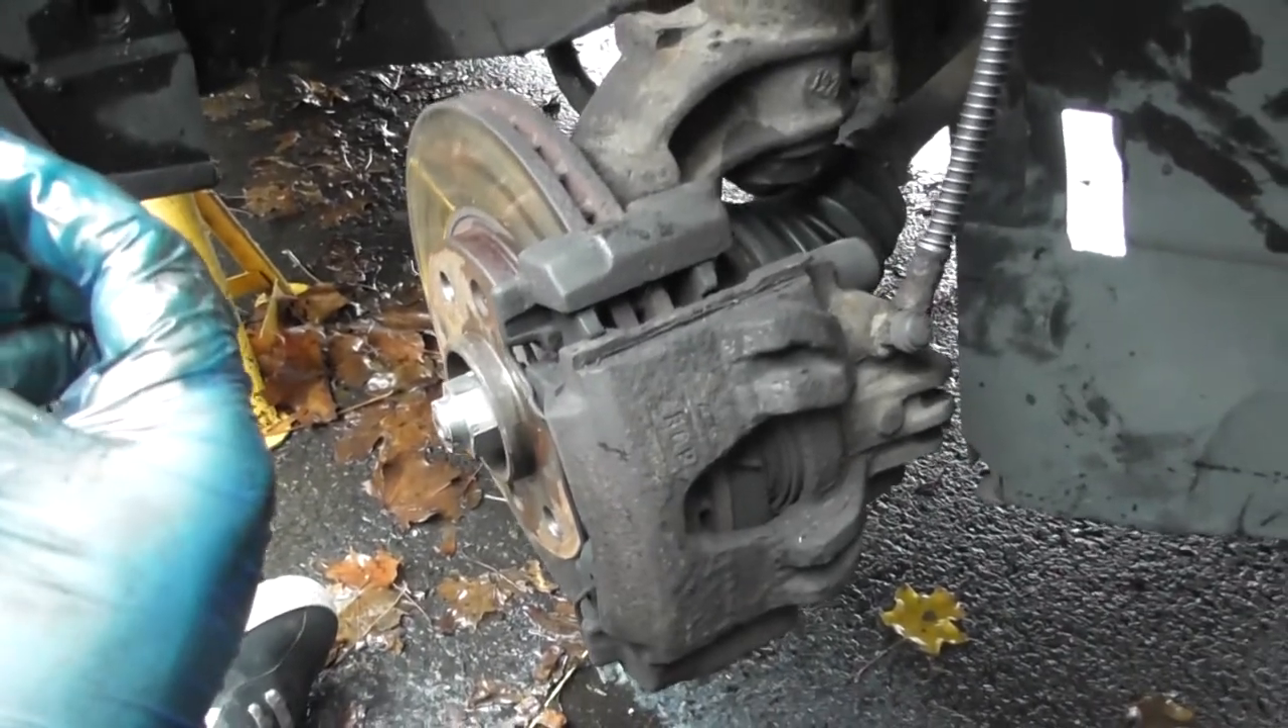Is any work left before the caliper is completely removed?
Yes.